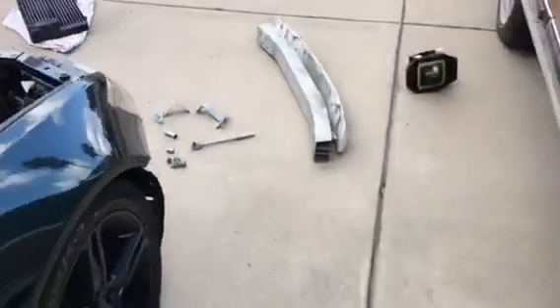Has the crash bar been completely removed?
Yes.